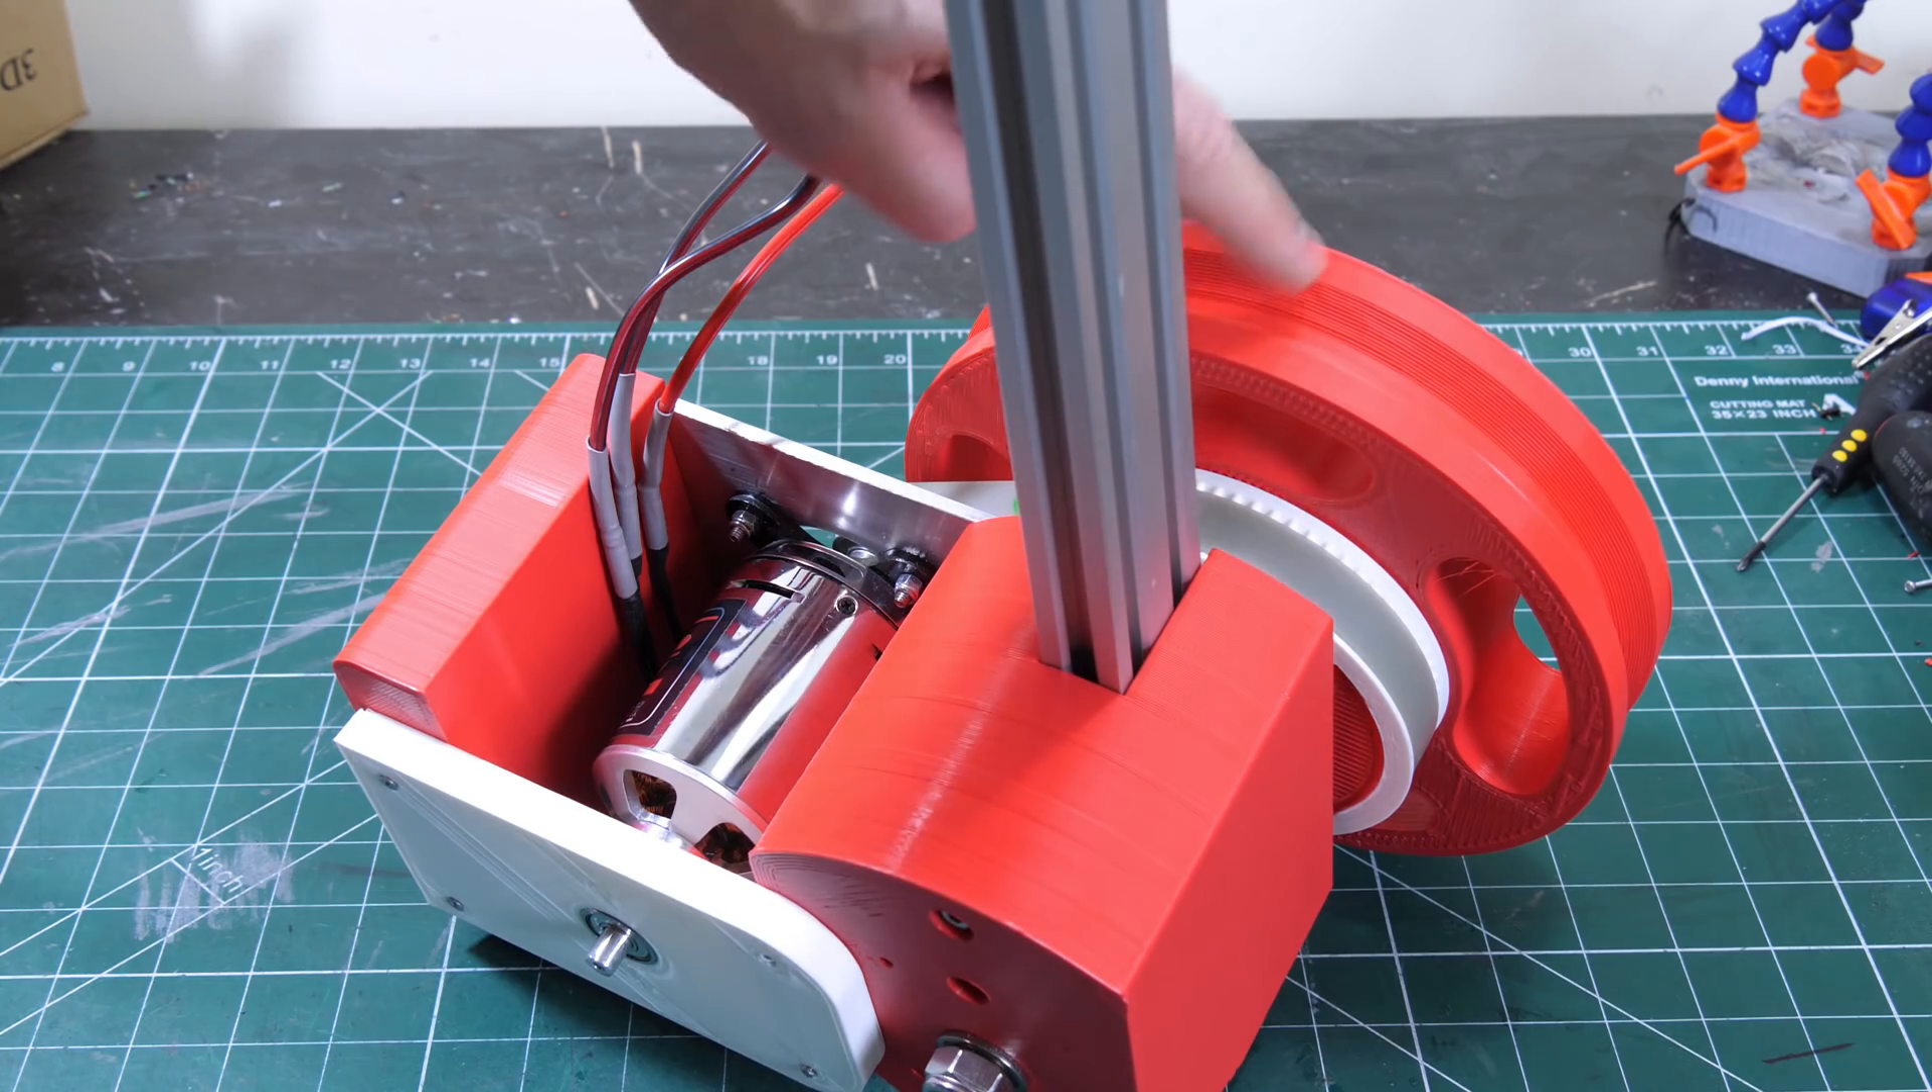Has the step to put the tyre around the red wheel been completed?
No.